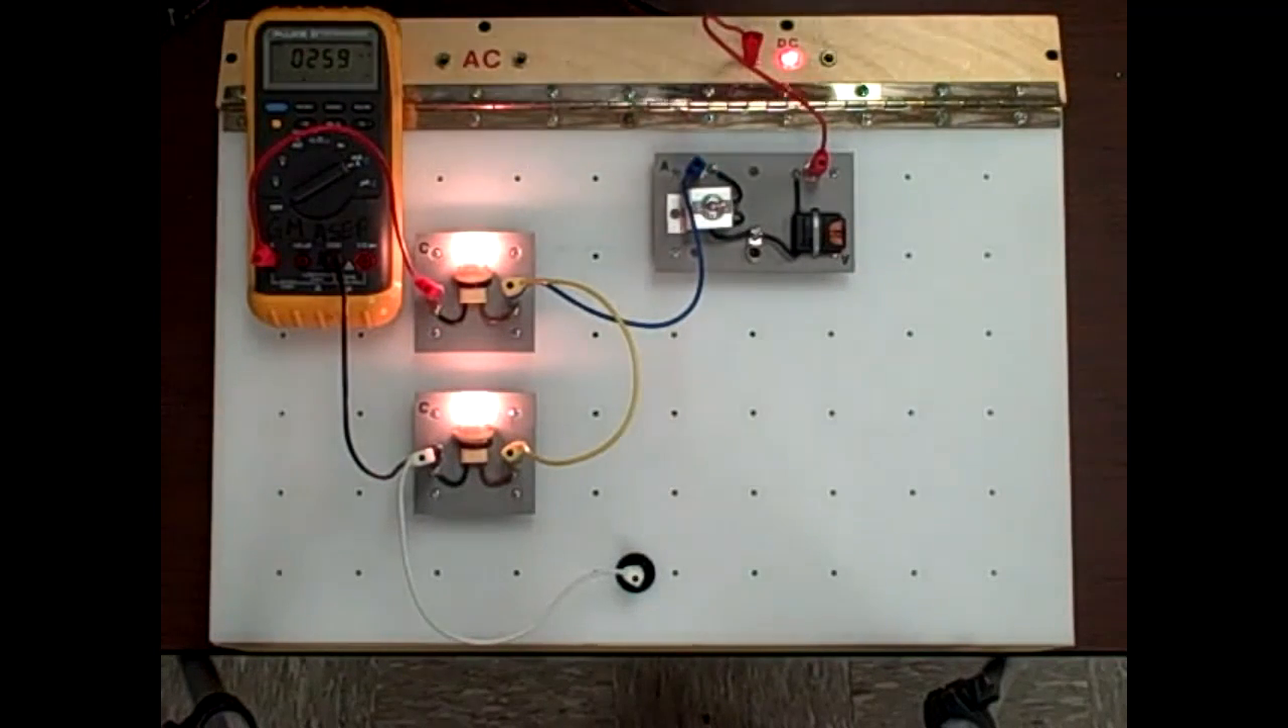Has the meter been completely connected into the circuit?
Yes.